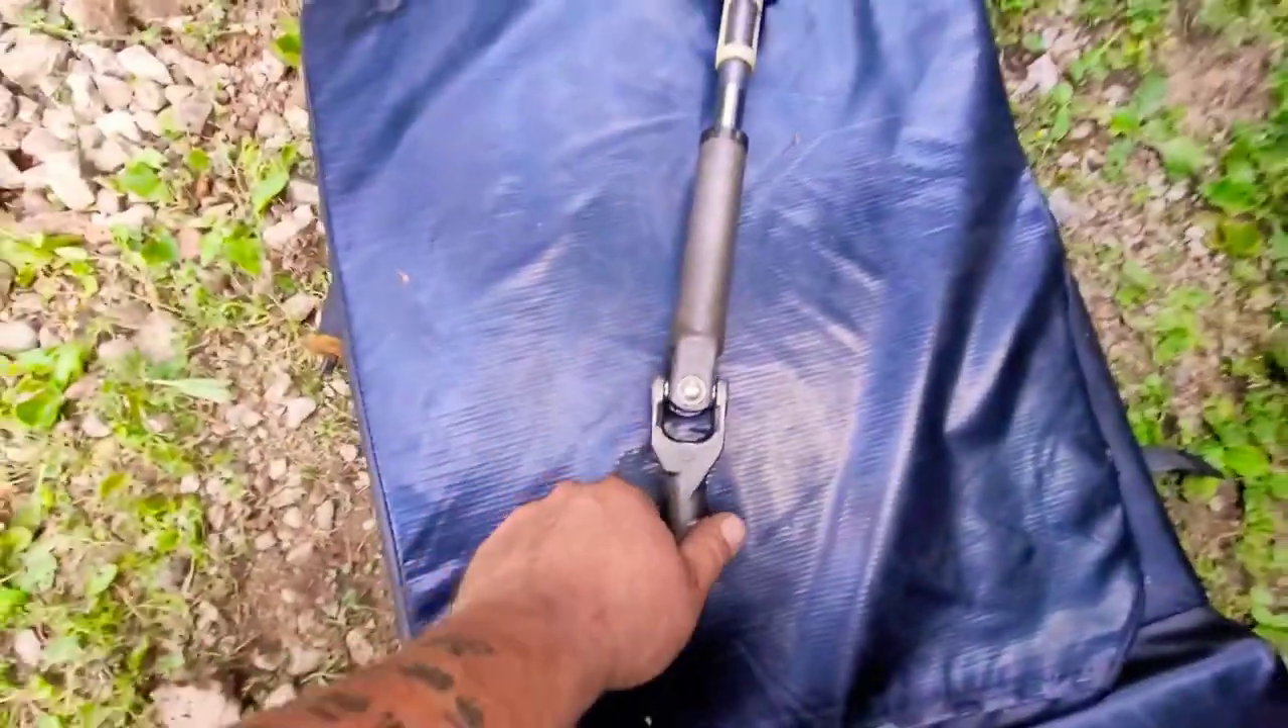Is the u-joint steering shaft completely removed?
Yes.